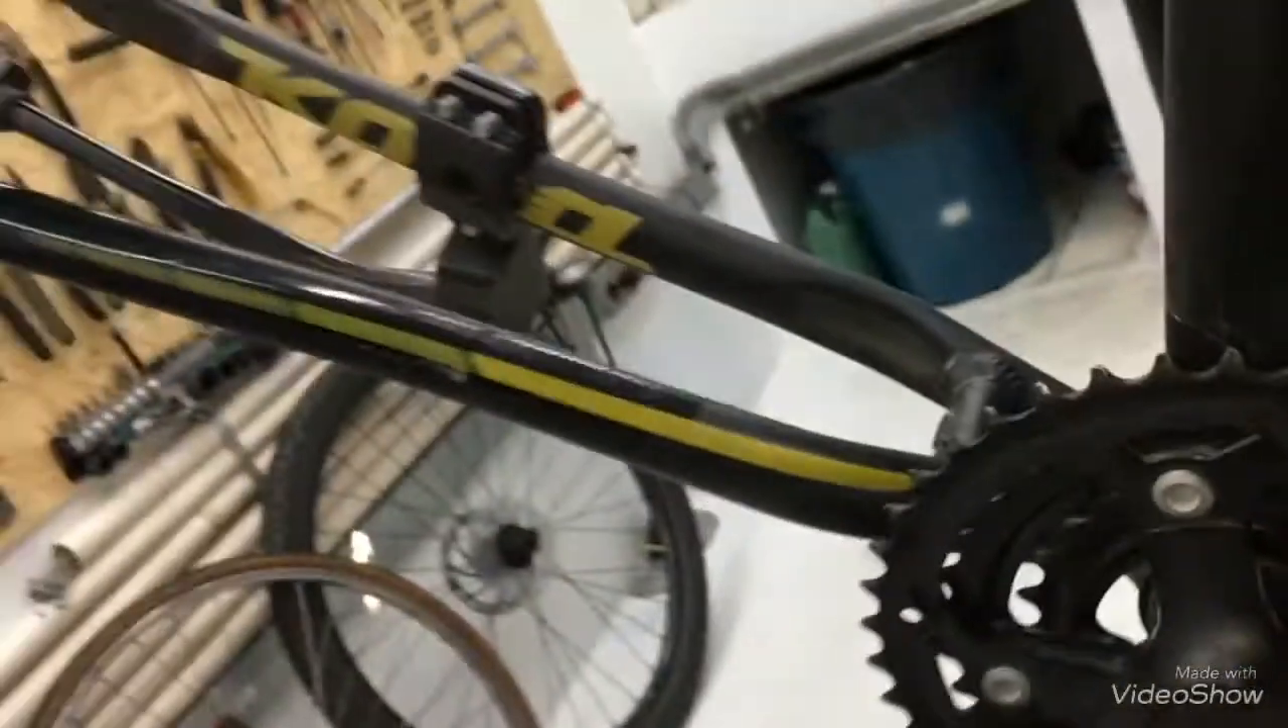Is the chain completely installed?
No.